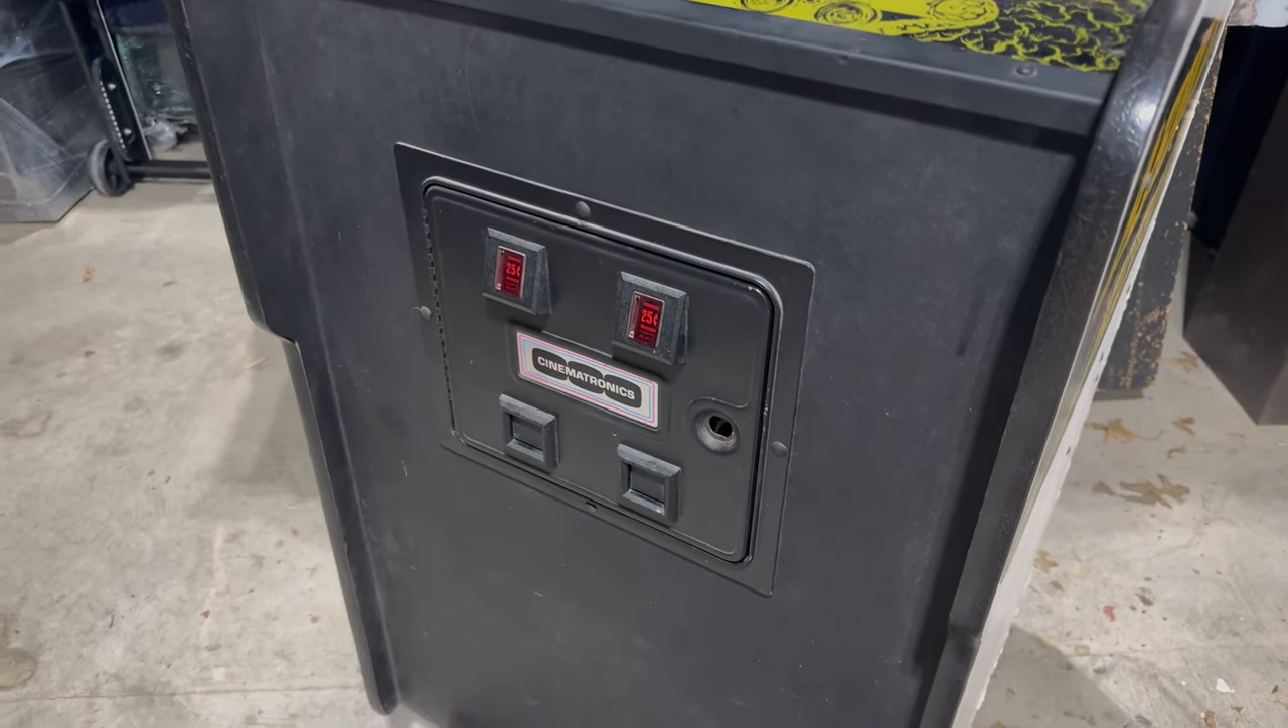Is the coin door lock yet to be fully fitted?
Yes.